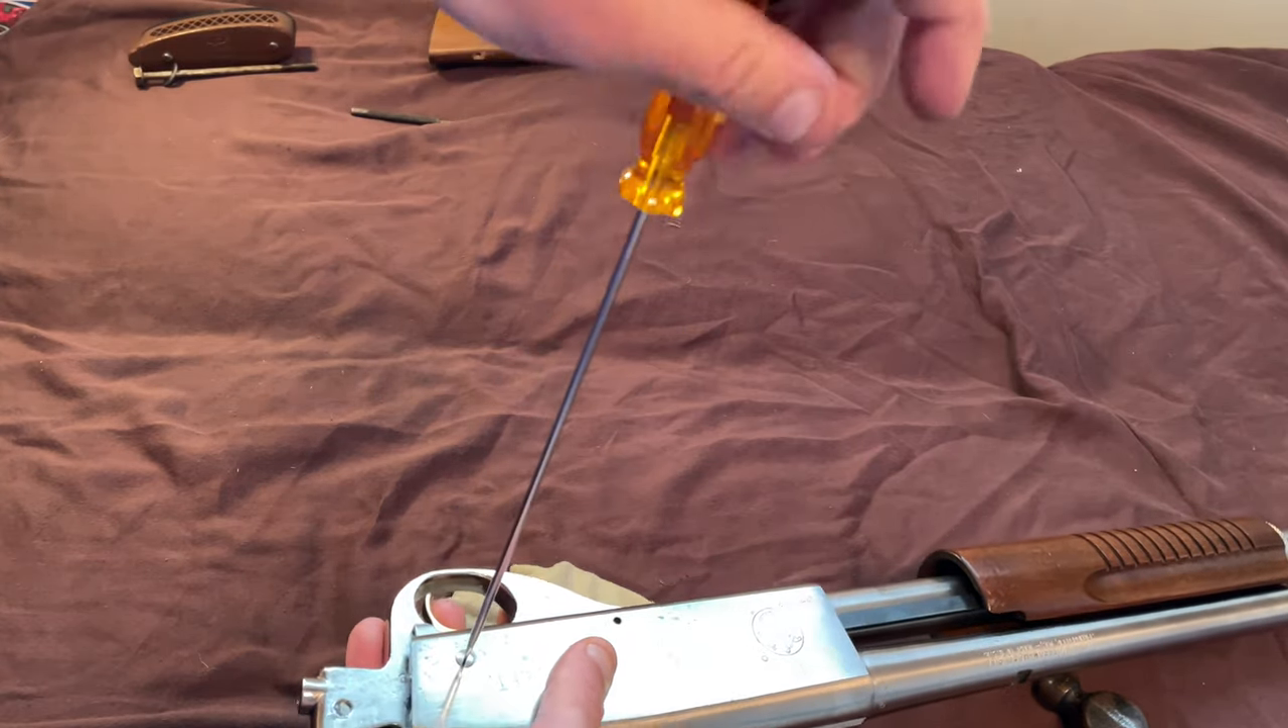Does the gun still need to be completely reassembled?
Yes.